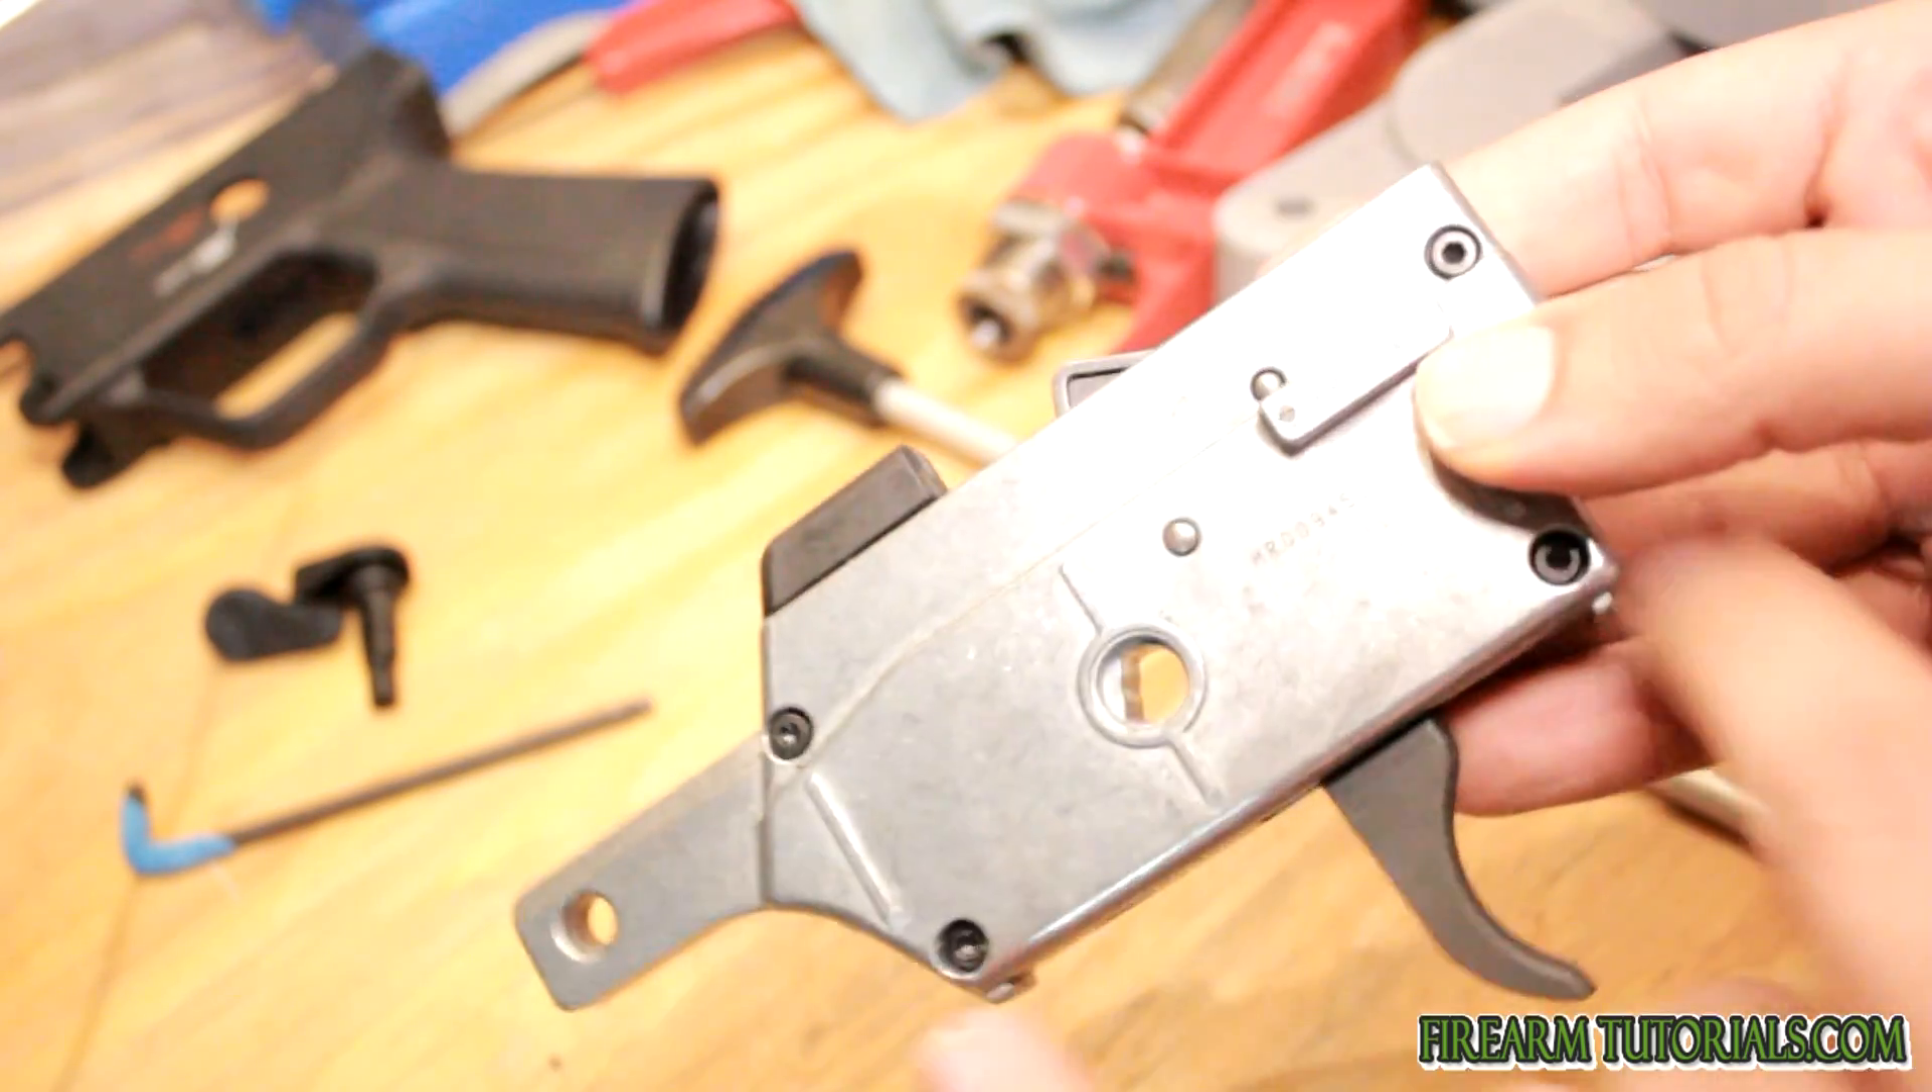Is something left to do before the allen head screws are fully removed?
Yes.